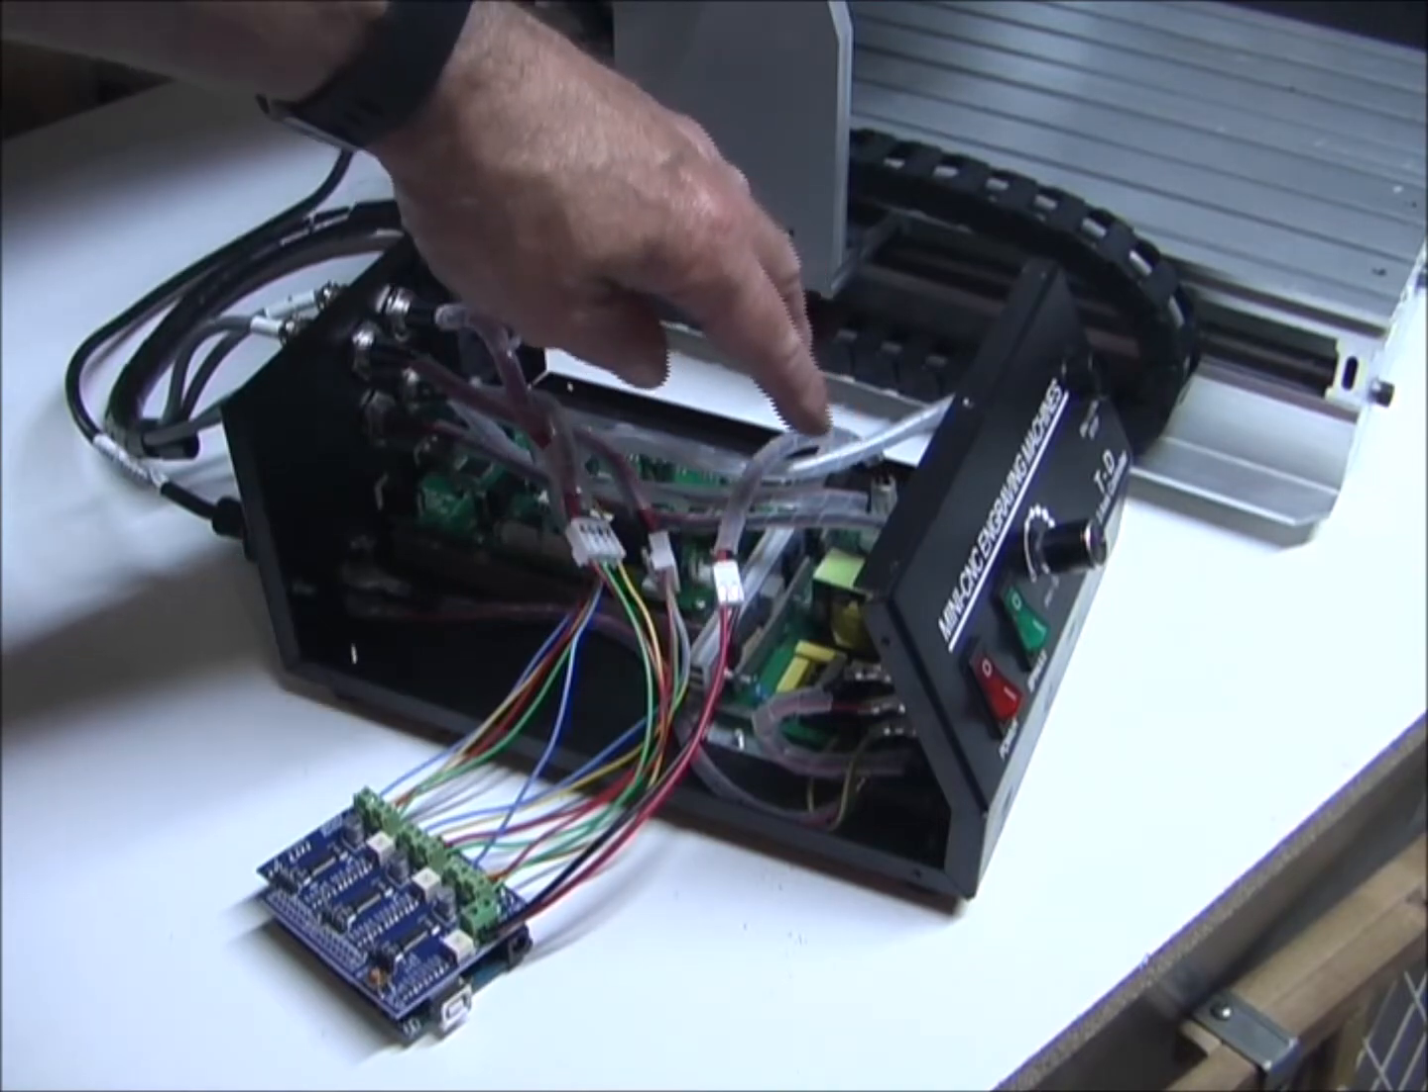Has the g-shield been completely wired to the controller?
Yes.